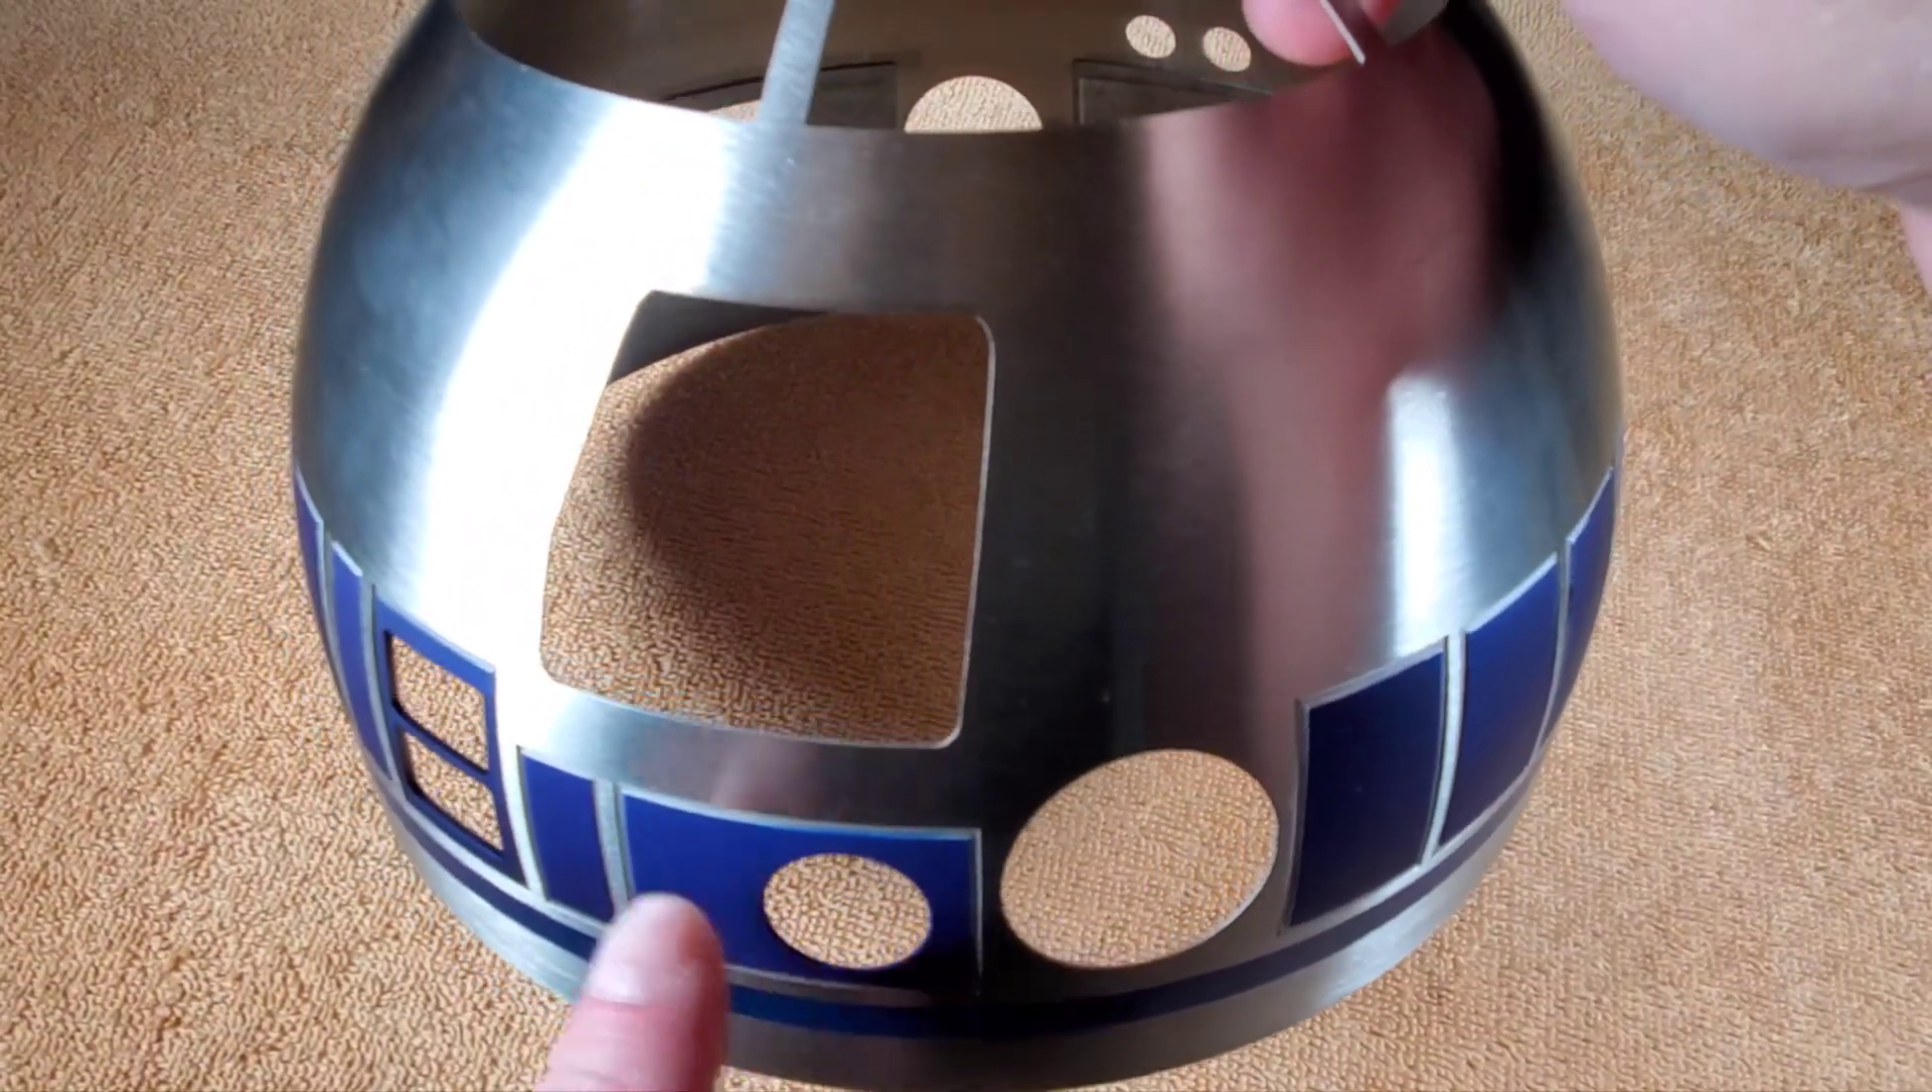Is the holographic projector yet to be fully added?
Yes.